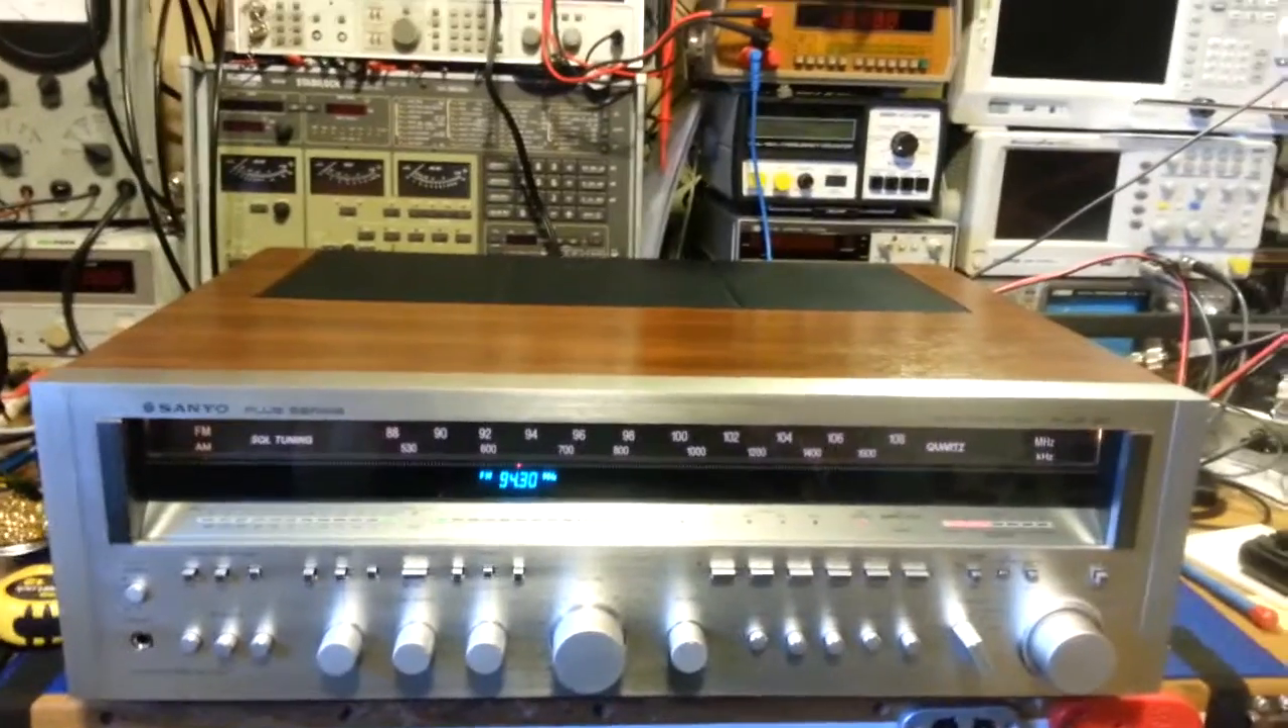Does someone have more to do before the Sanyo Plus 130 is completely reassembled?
No.